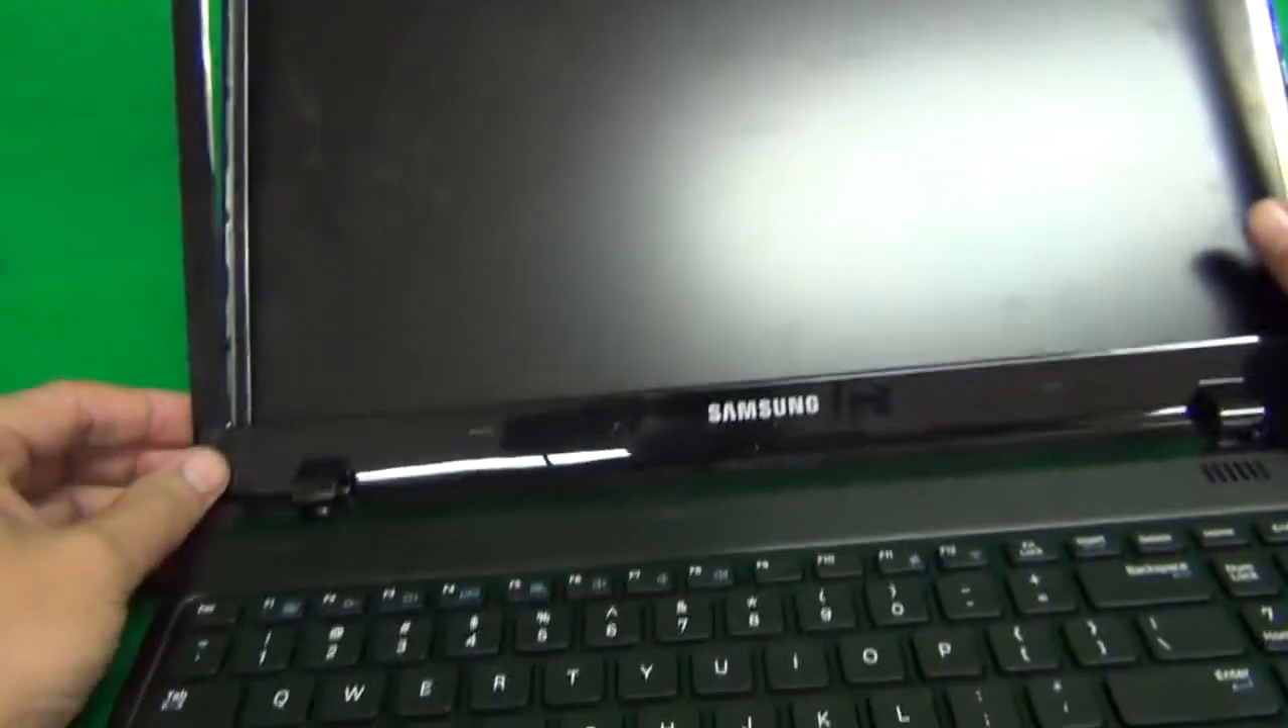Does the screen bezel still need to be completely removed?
Yes.